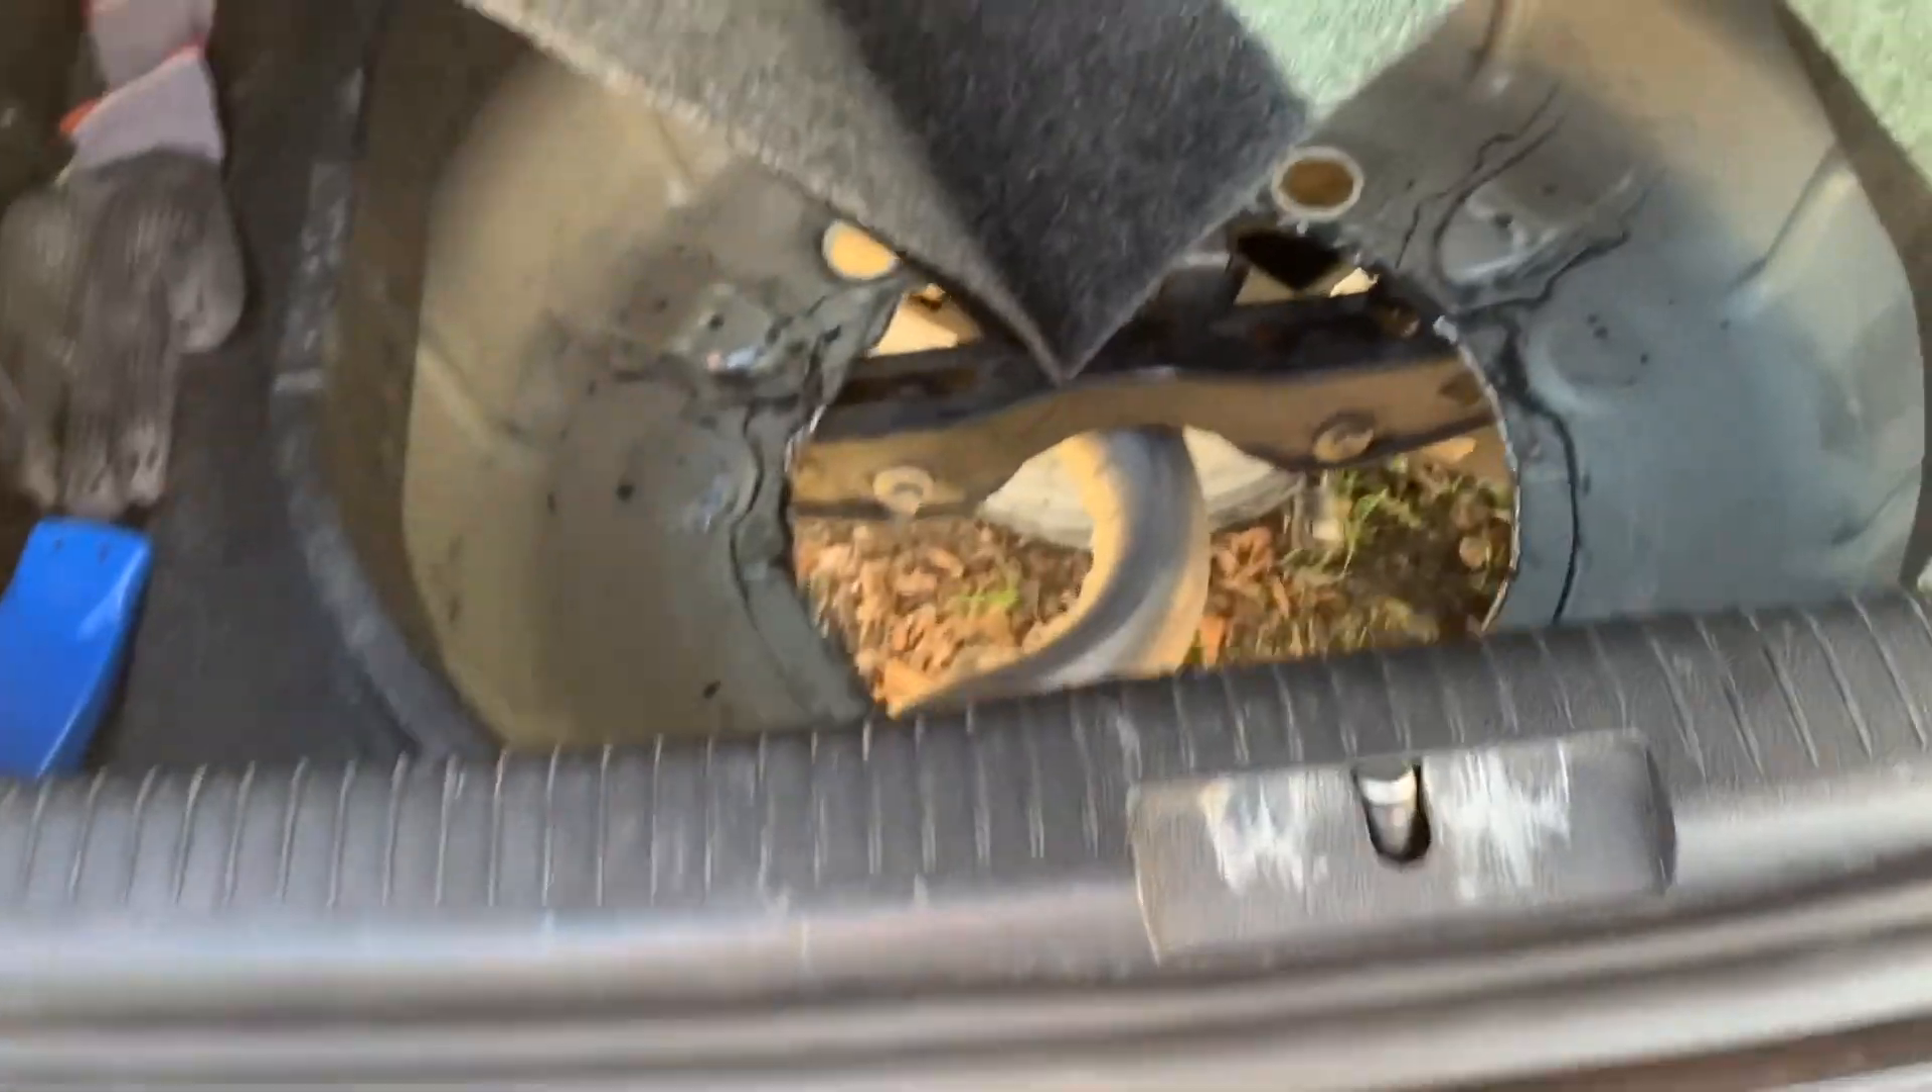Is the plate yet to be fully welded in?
Yes.